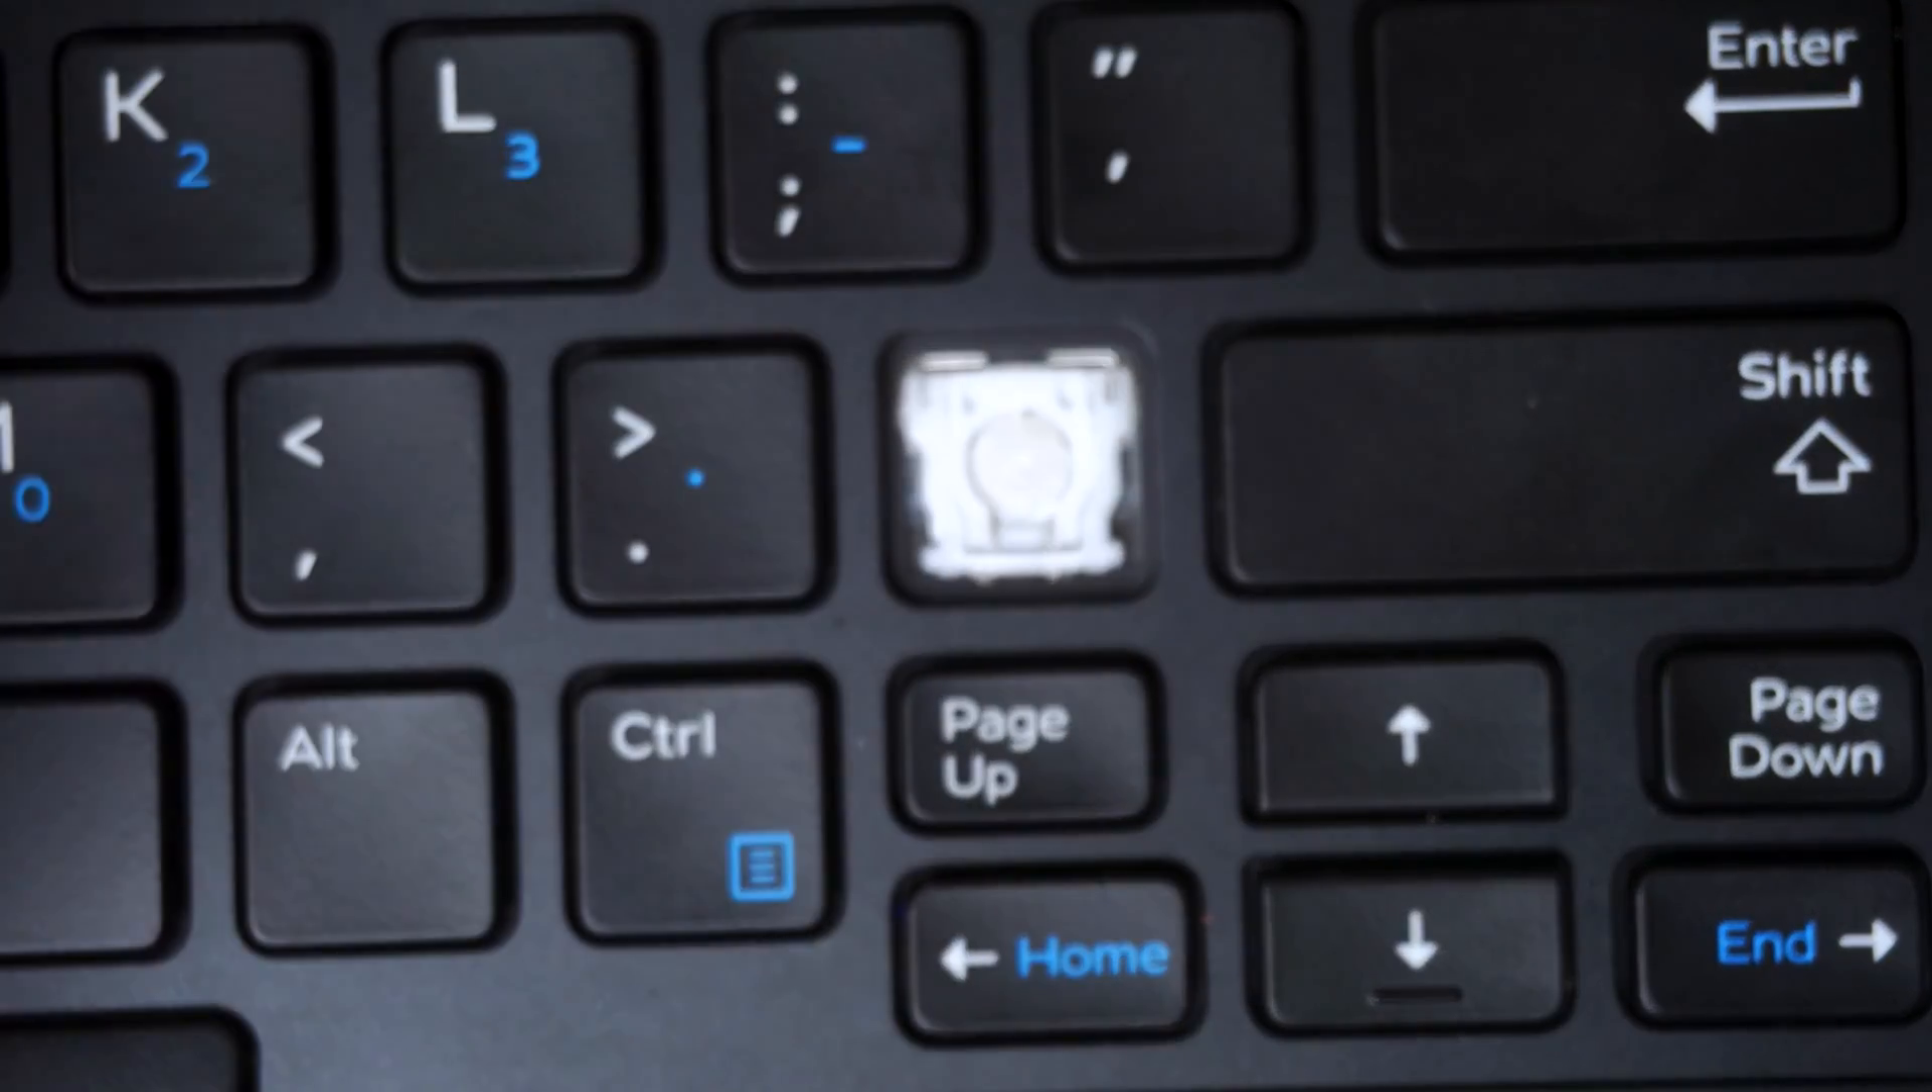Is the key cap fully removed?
Yes.